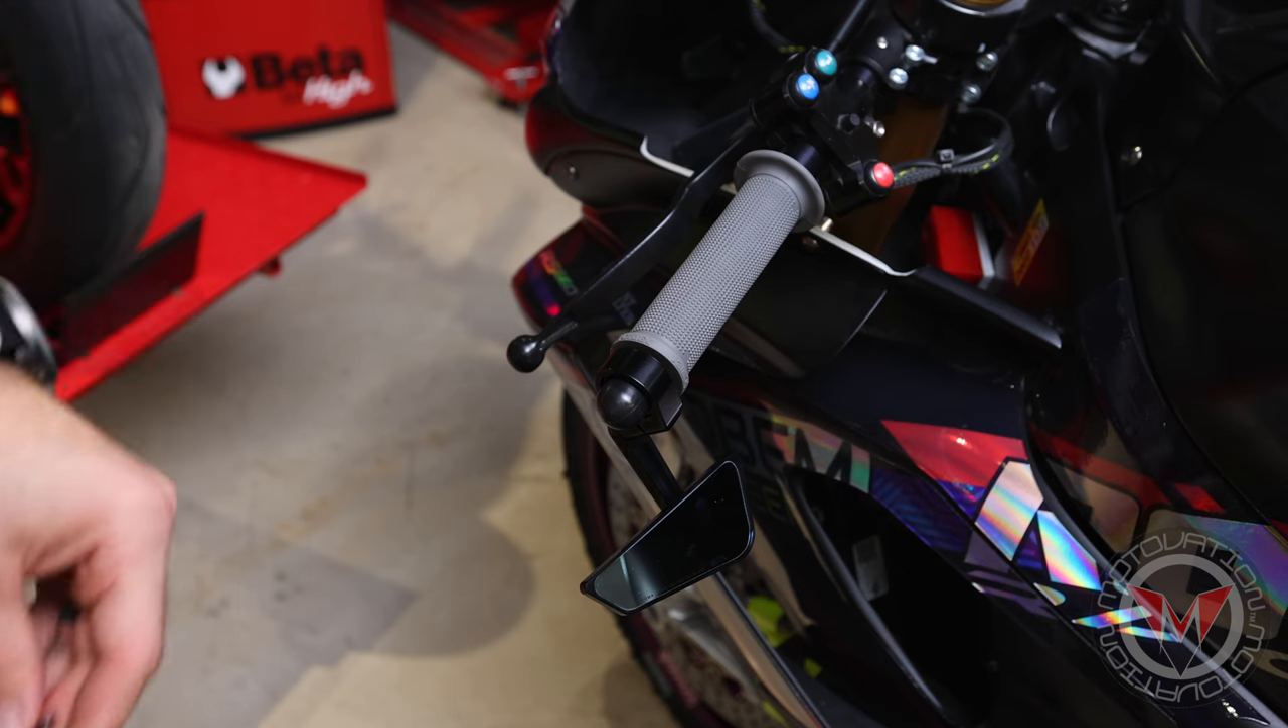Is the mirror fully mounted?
Yes.